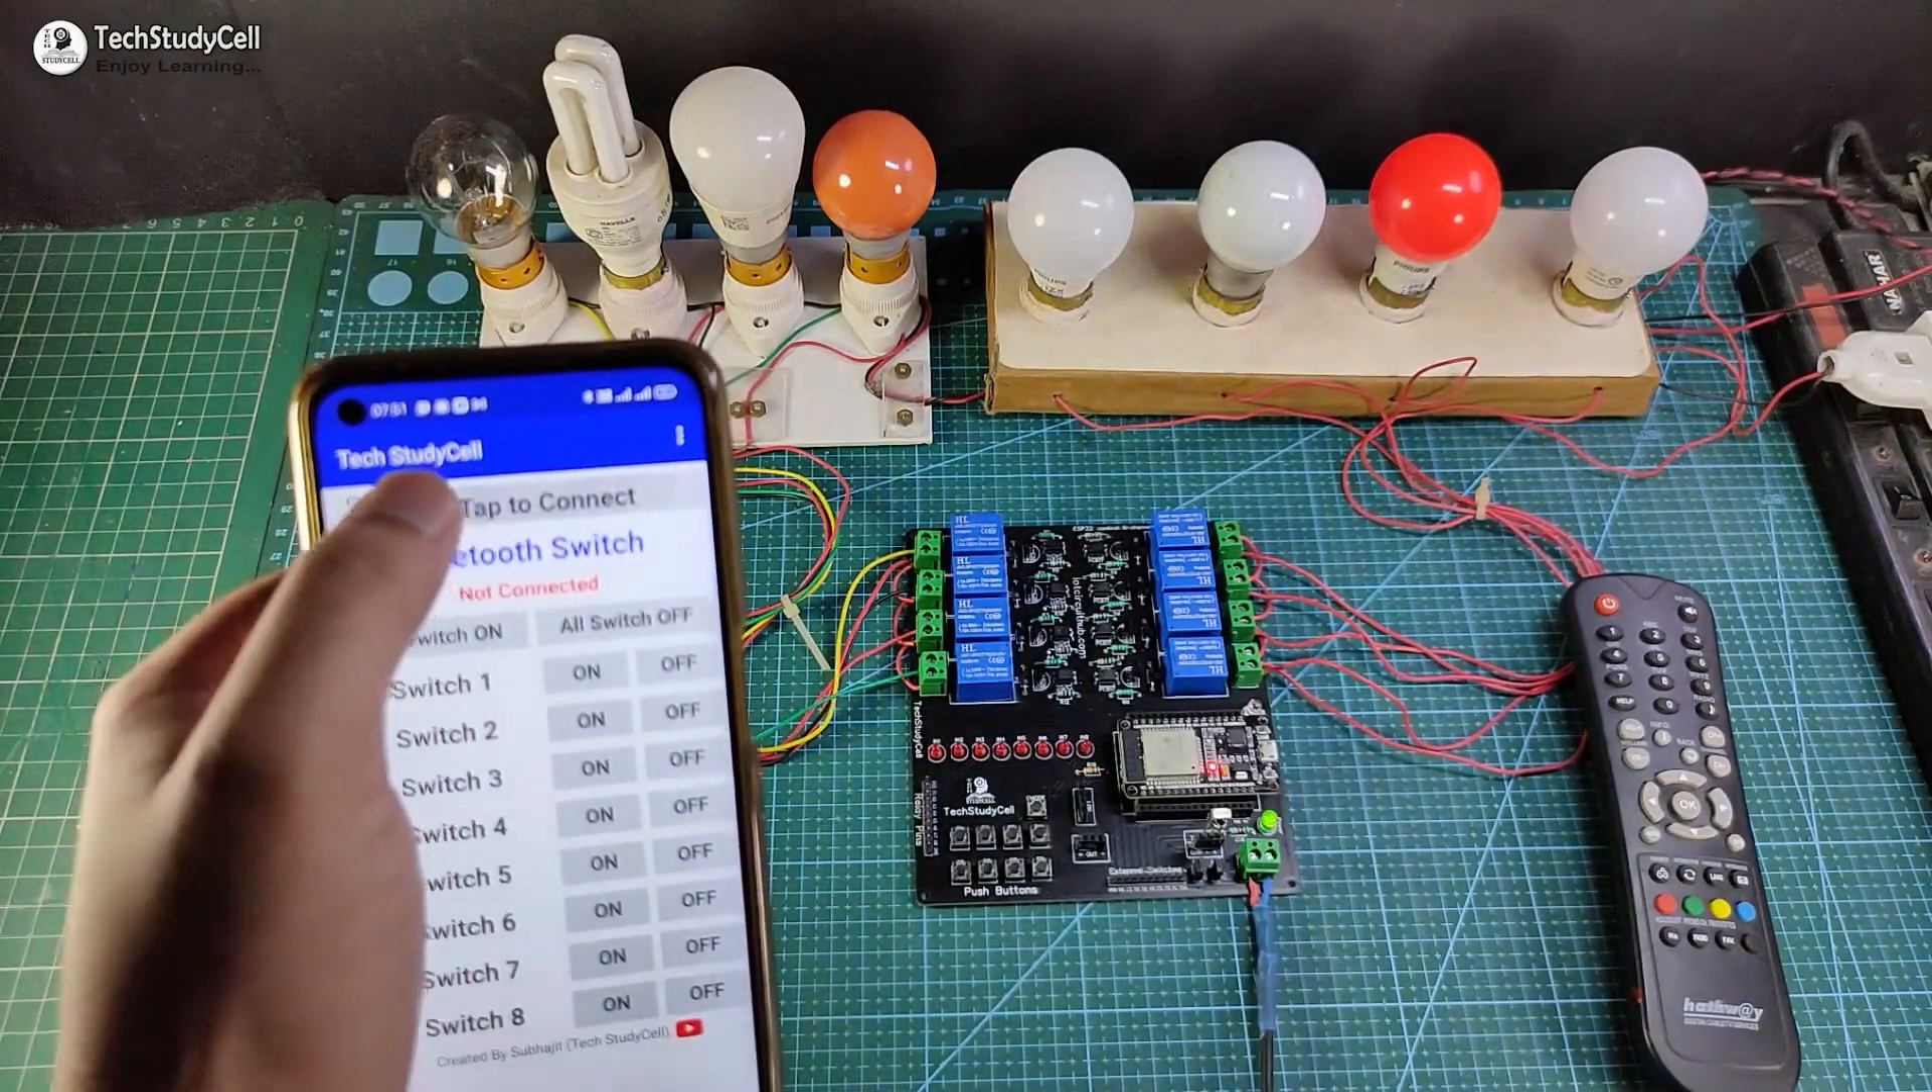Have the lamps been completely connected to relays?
Yes.